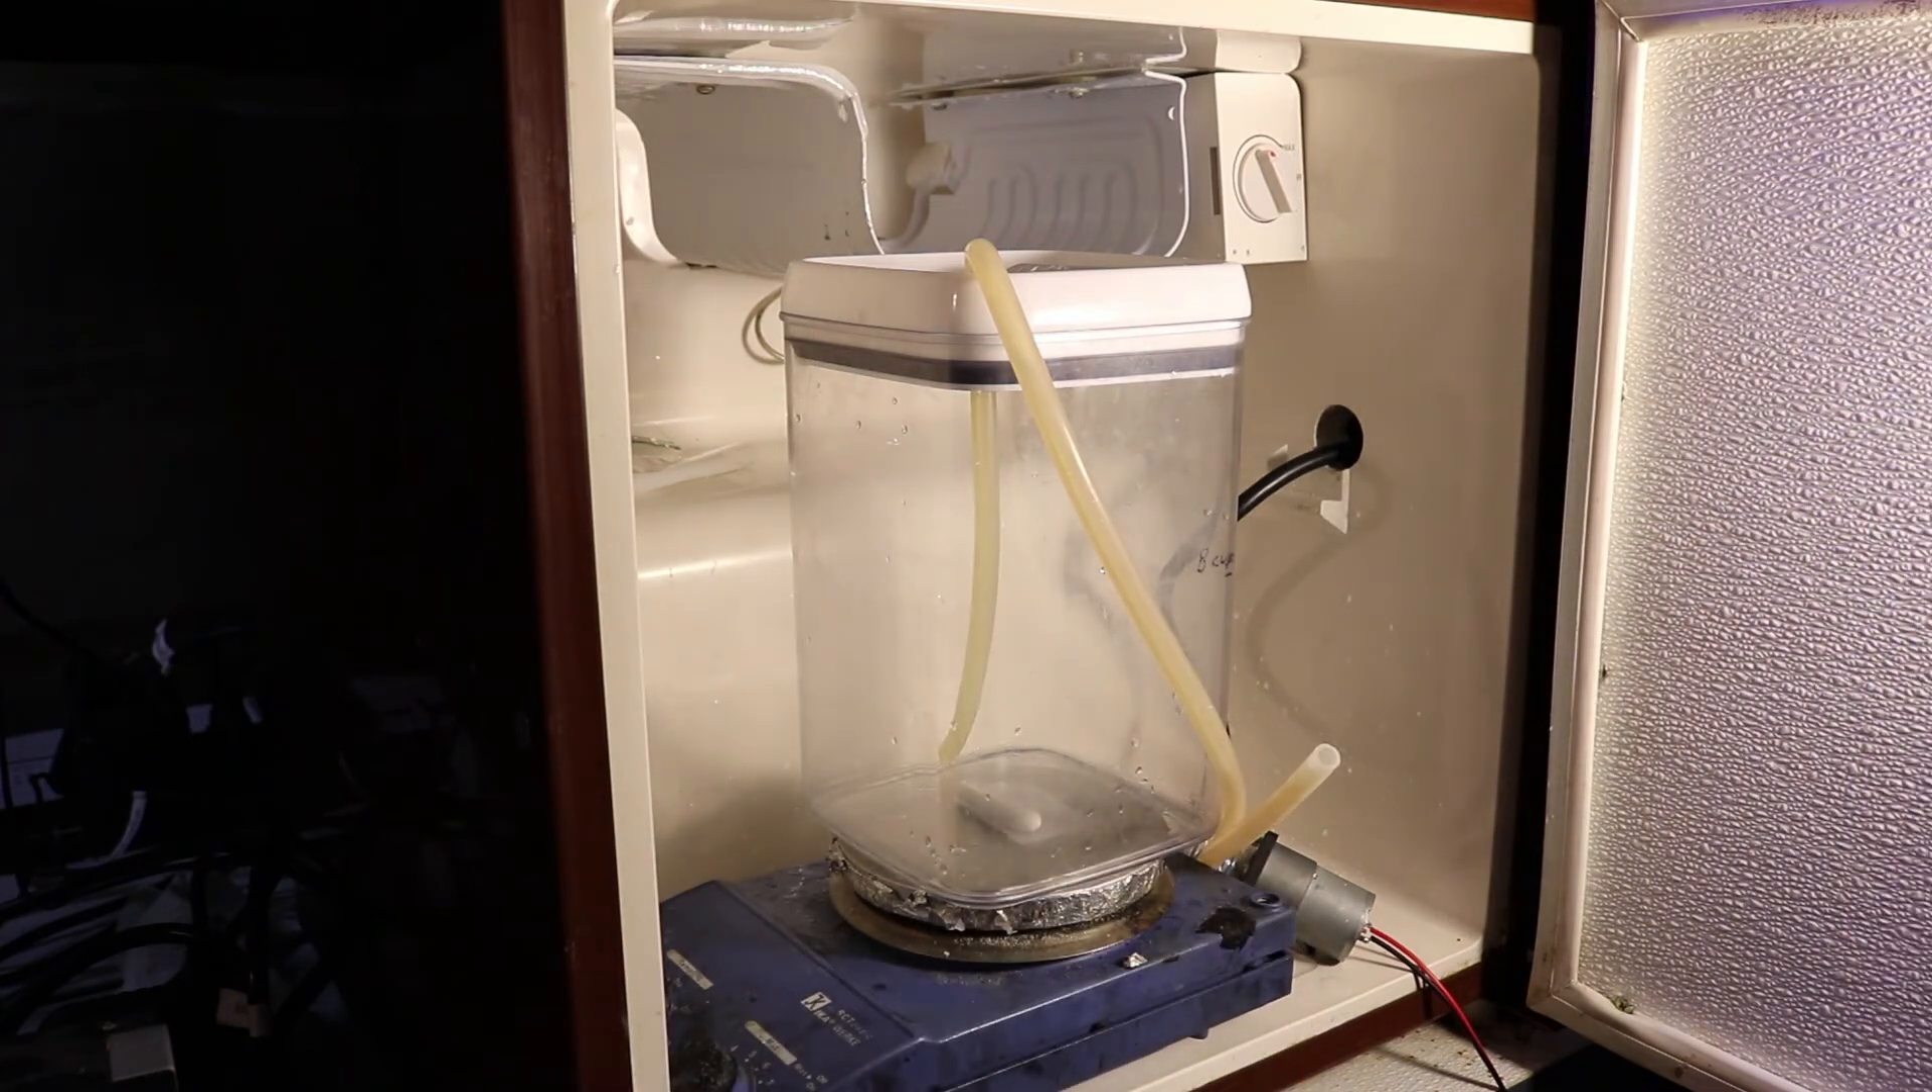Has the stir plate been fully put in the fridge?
Yes.